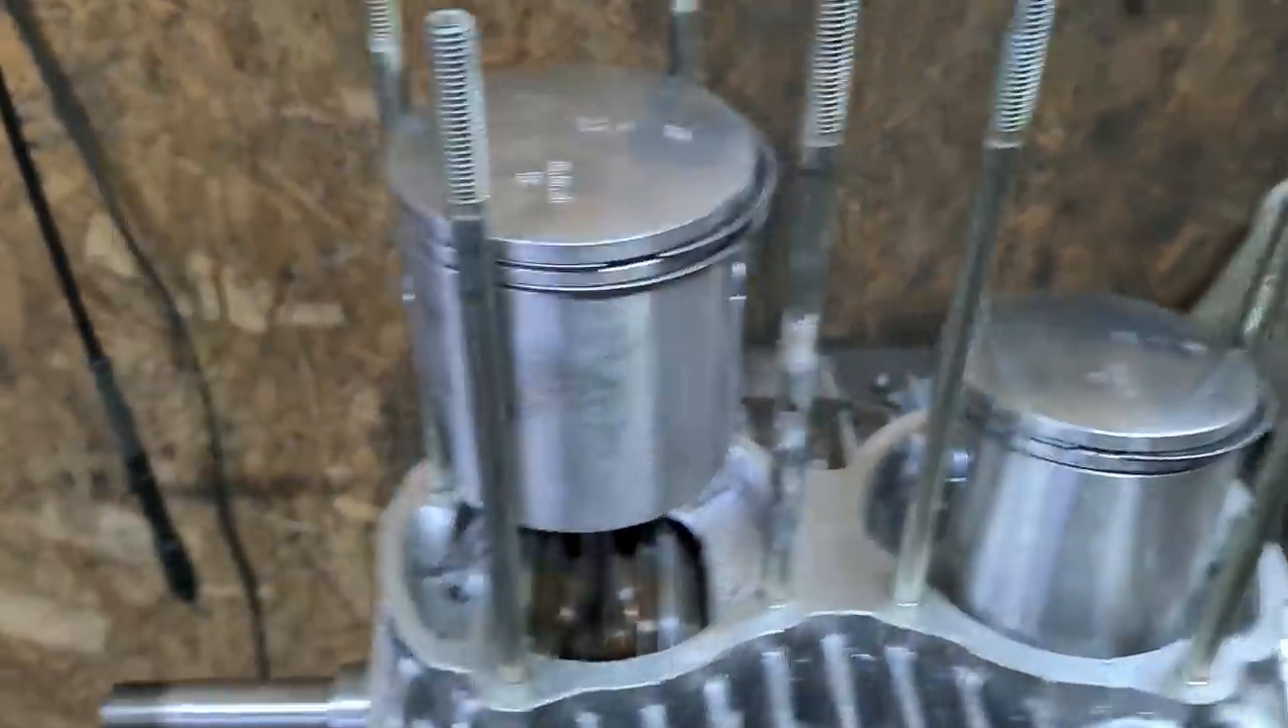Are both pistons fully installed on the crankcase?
Yes.